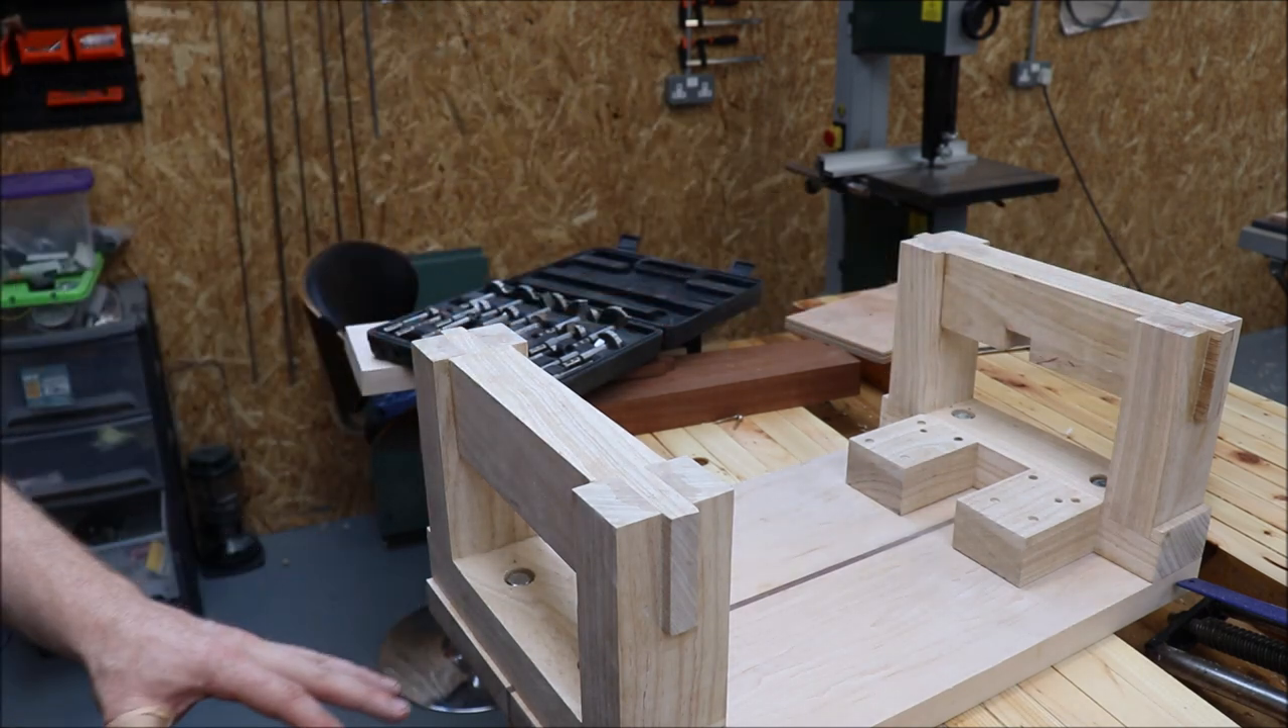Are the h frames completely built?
Yes.